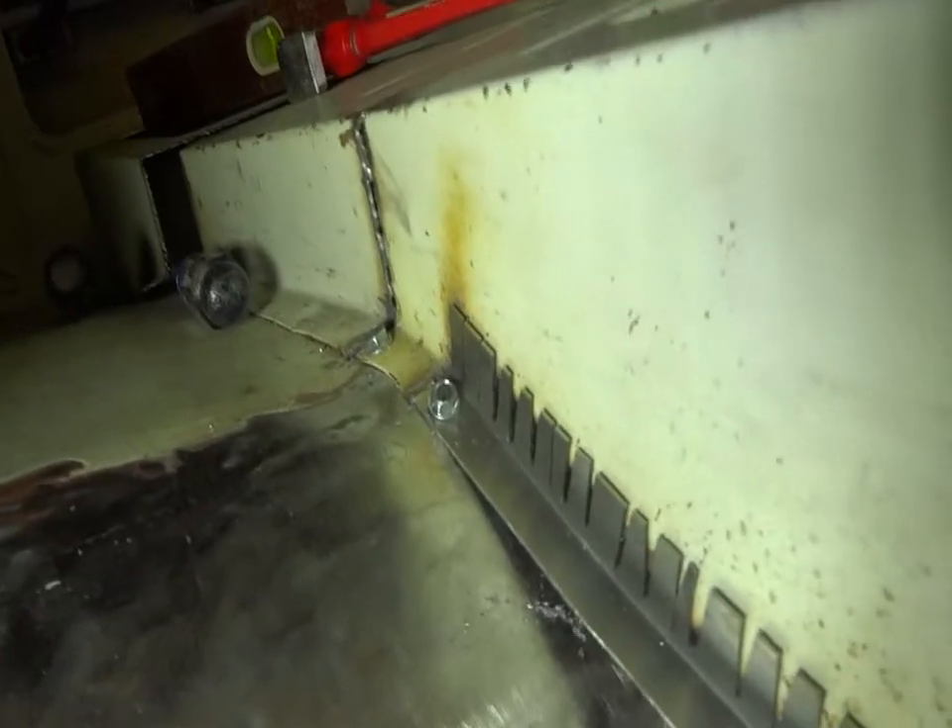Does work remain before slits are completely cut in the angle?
No.